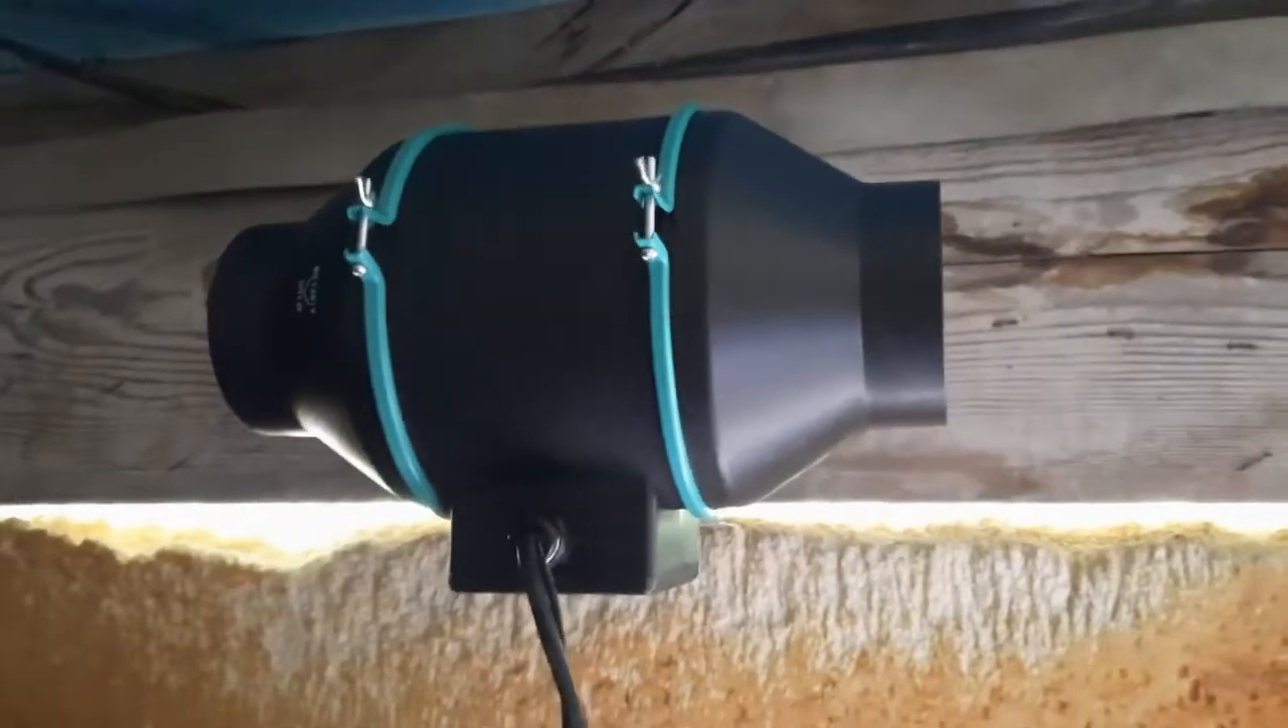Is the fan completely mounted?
Yes.